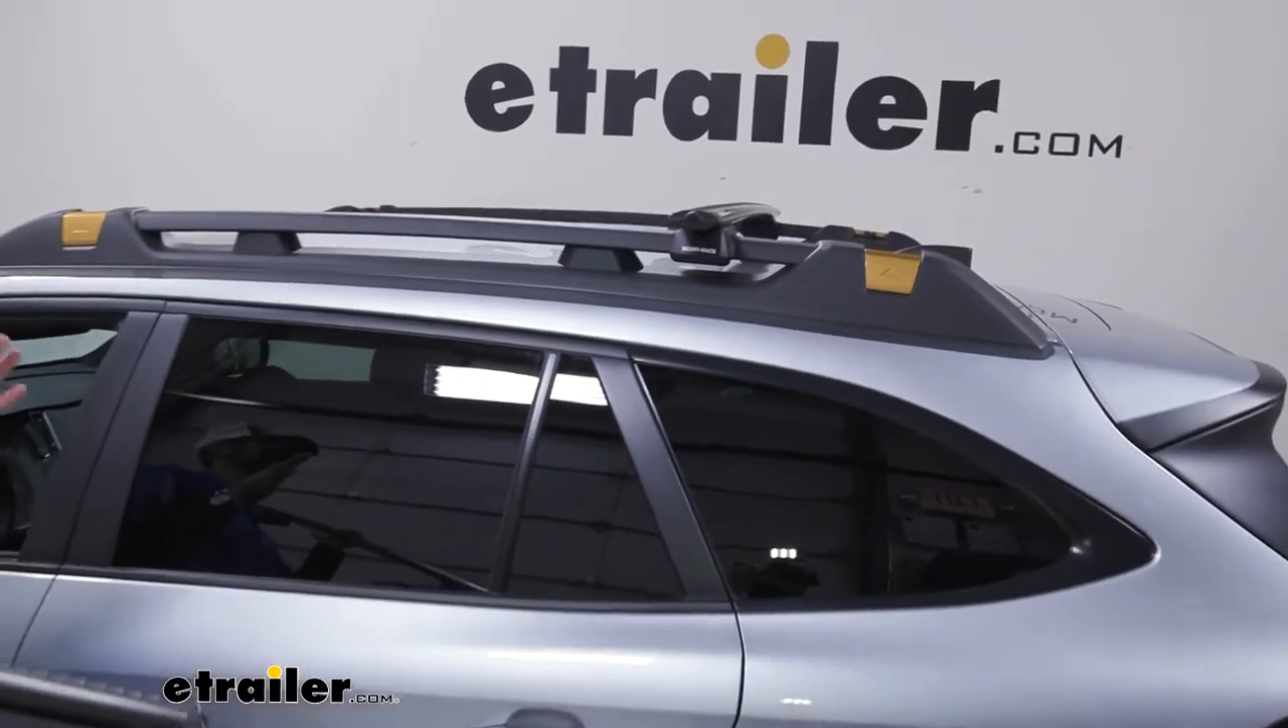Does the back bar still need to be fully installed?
No.